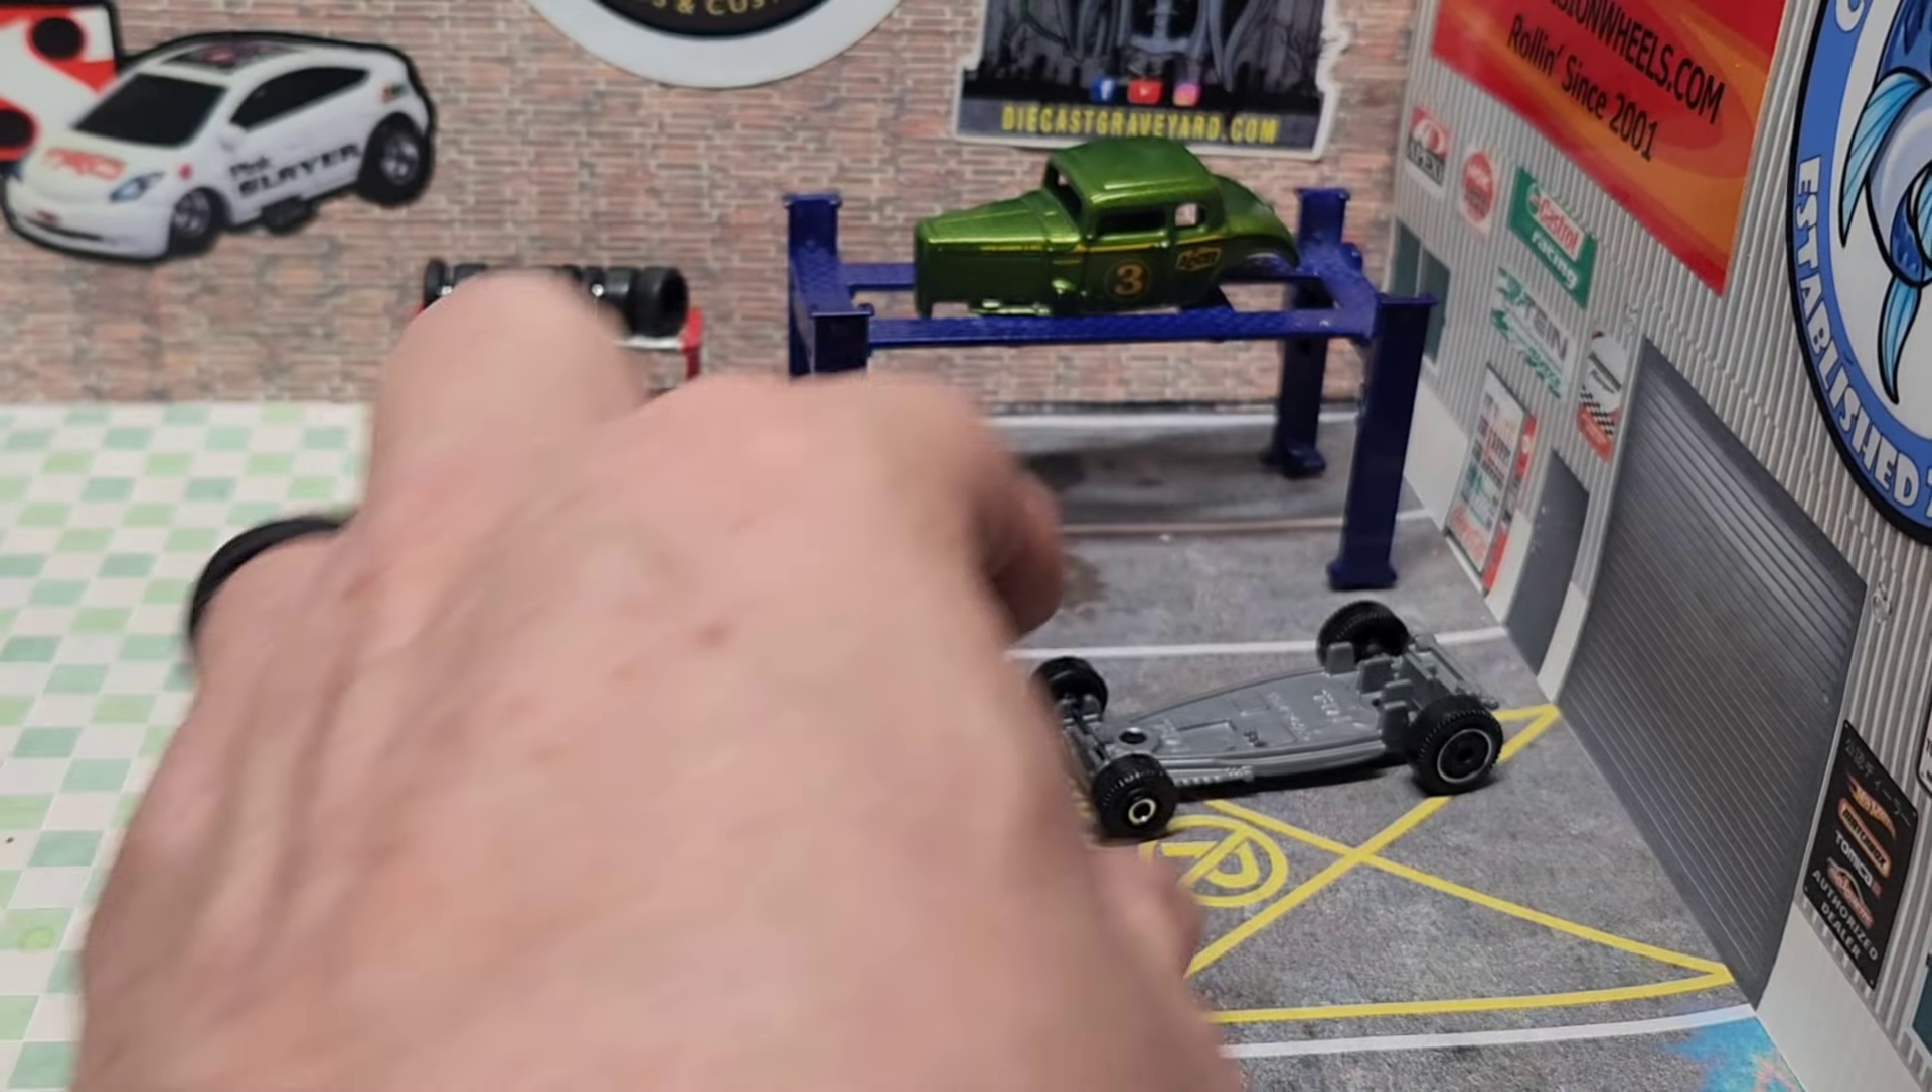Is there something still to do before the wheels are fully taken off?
Yes.